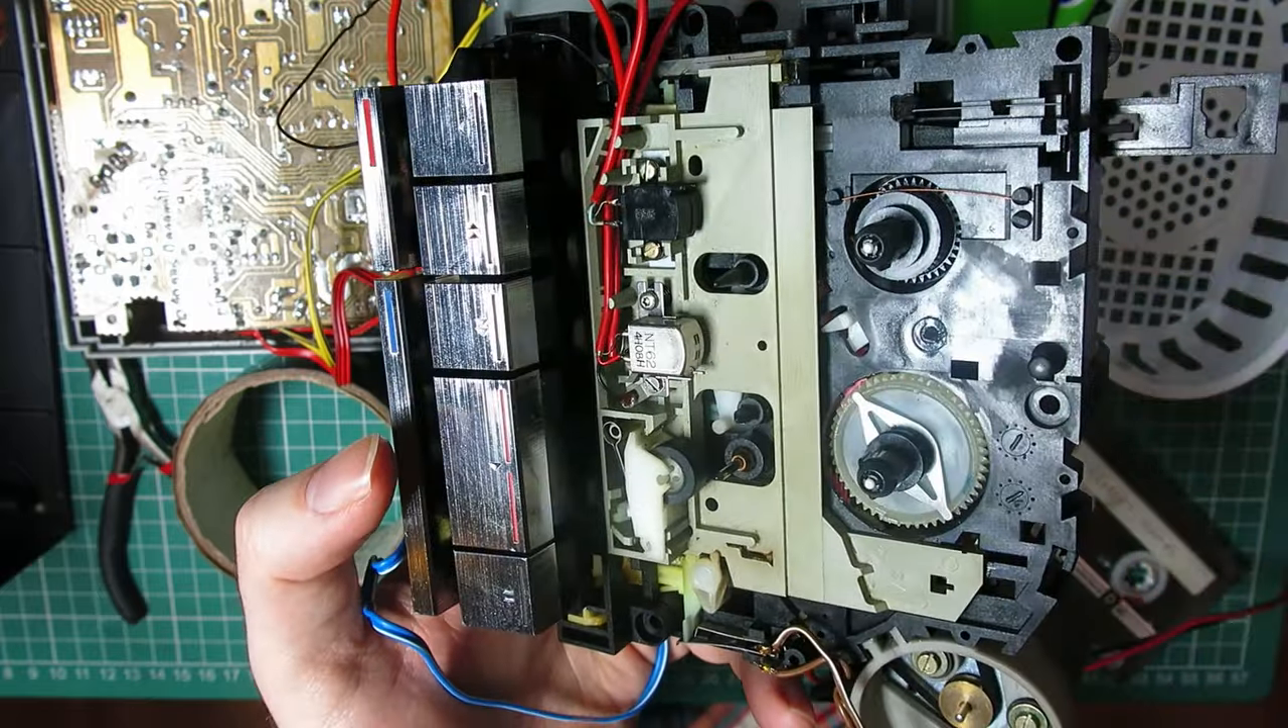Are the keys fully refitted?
Yes.